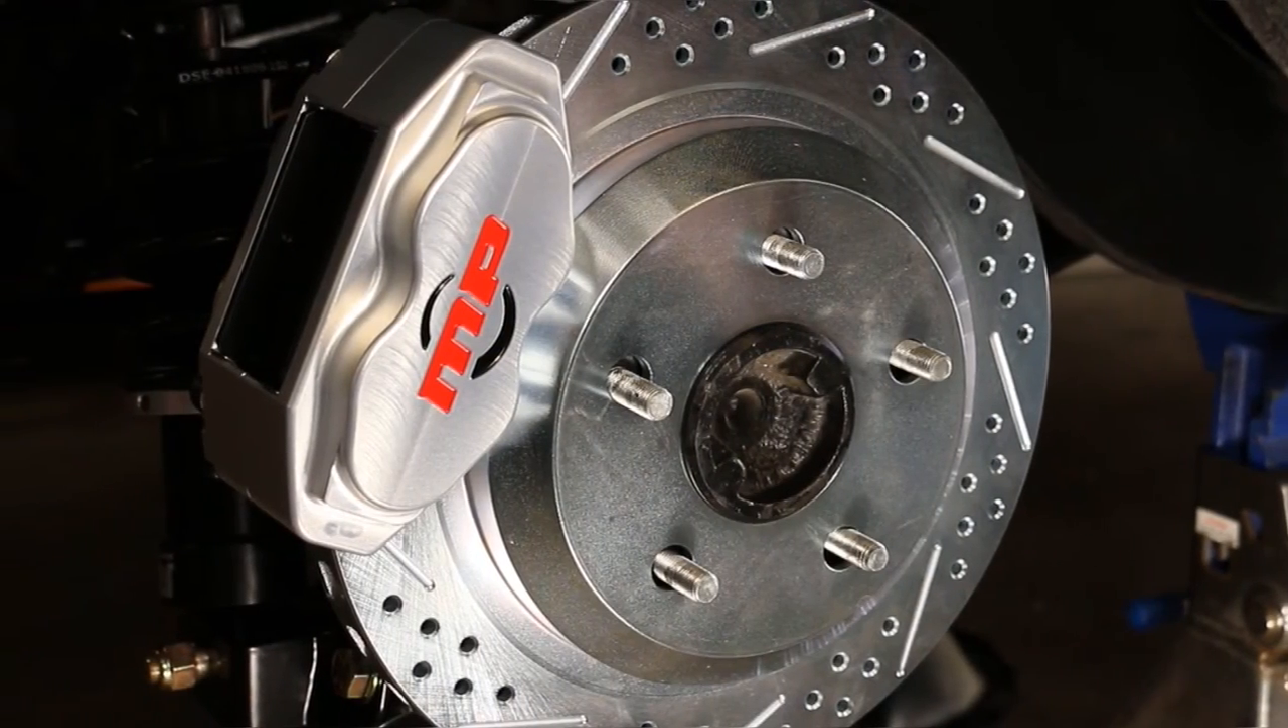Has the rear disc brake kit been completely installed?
Yes.